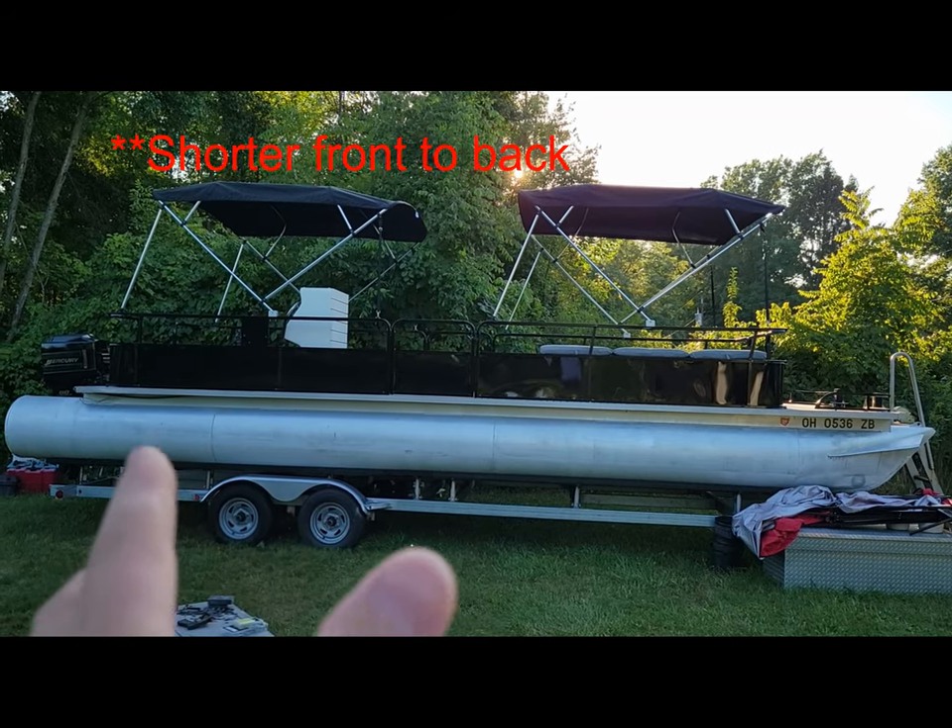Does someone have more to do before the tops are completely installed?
No.